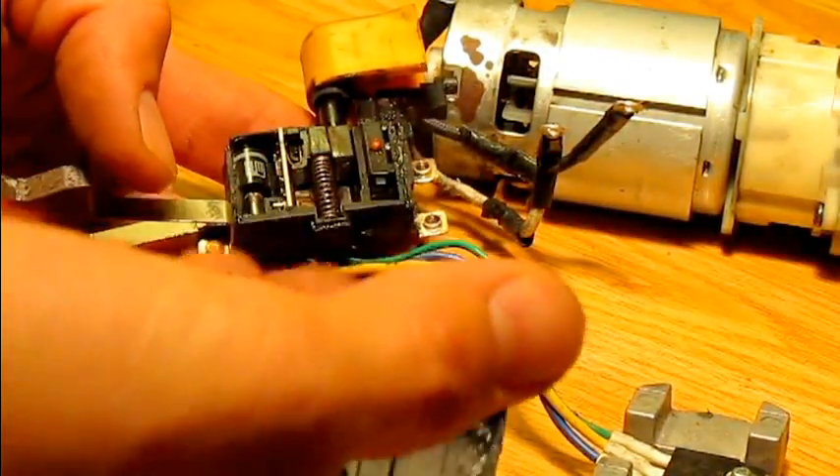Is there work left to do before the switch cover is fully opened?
No.